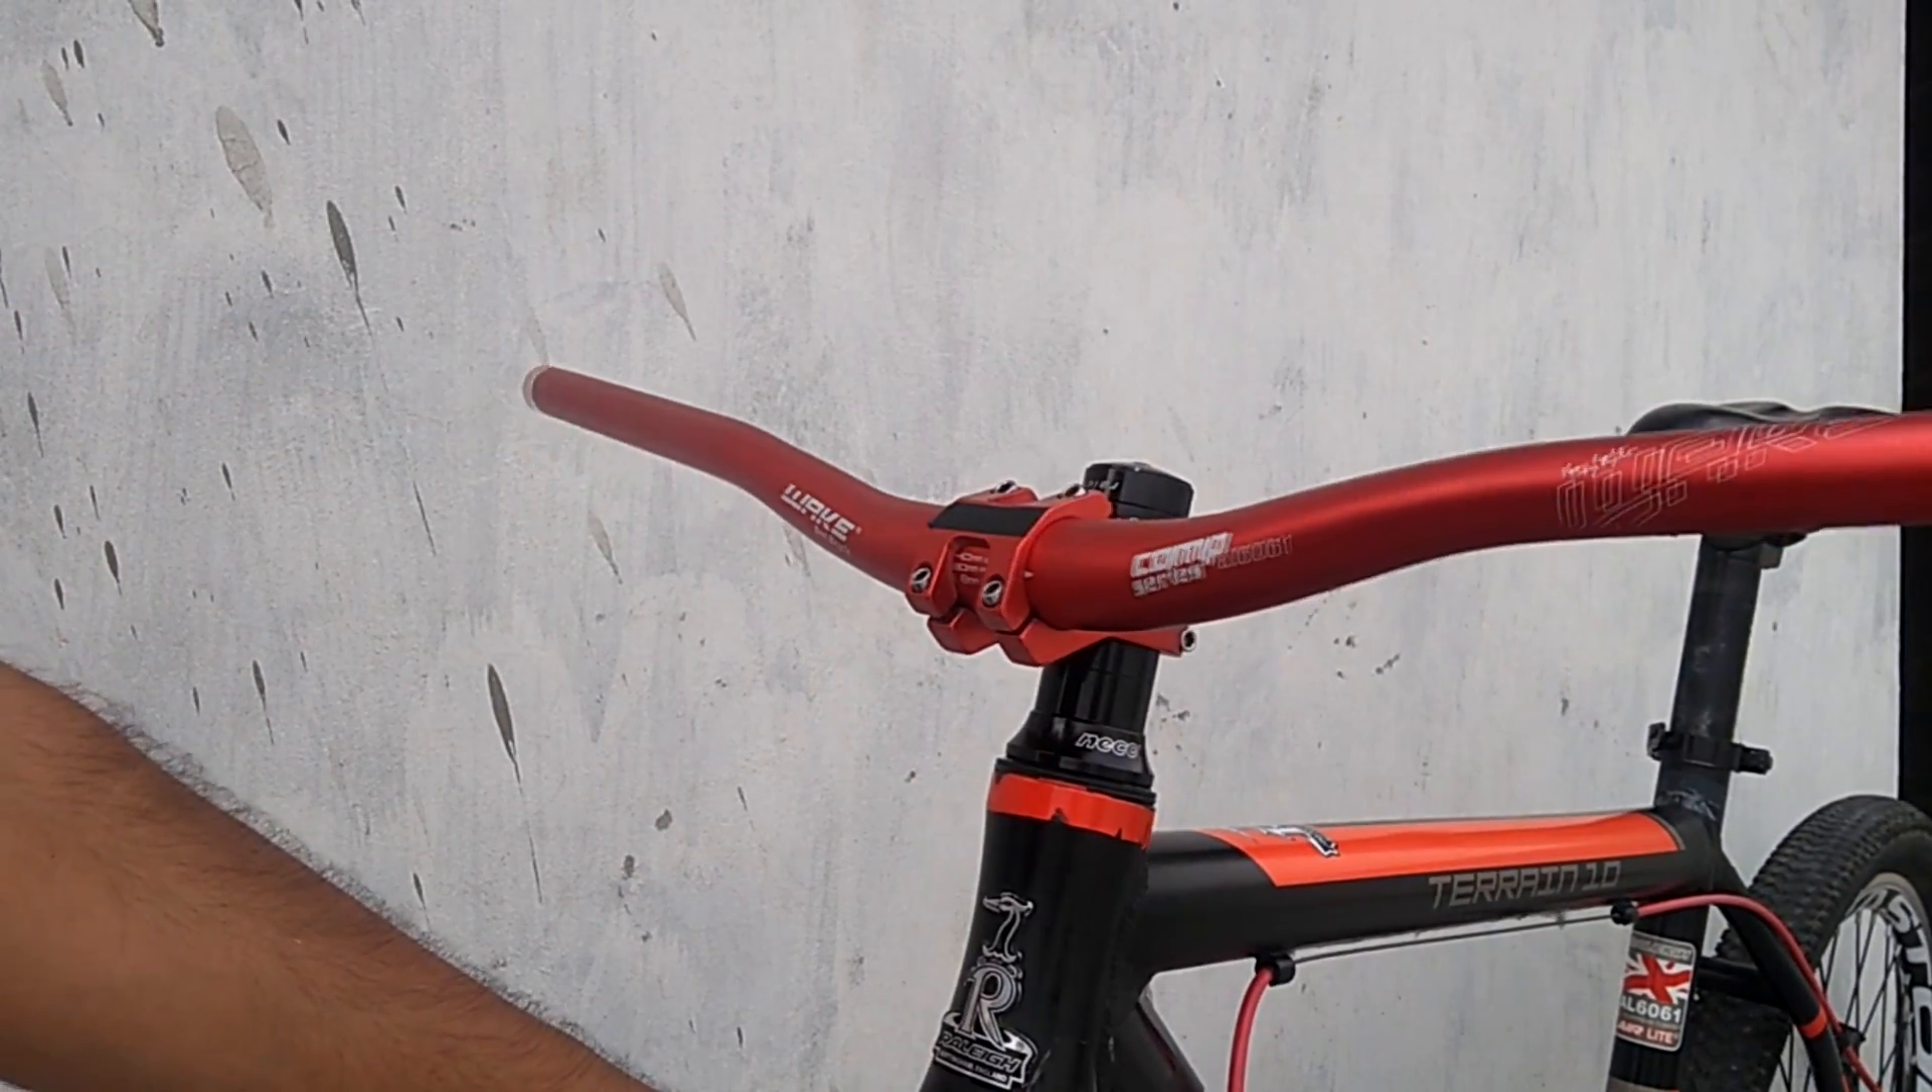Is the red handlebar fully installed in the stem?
Yes.